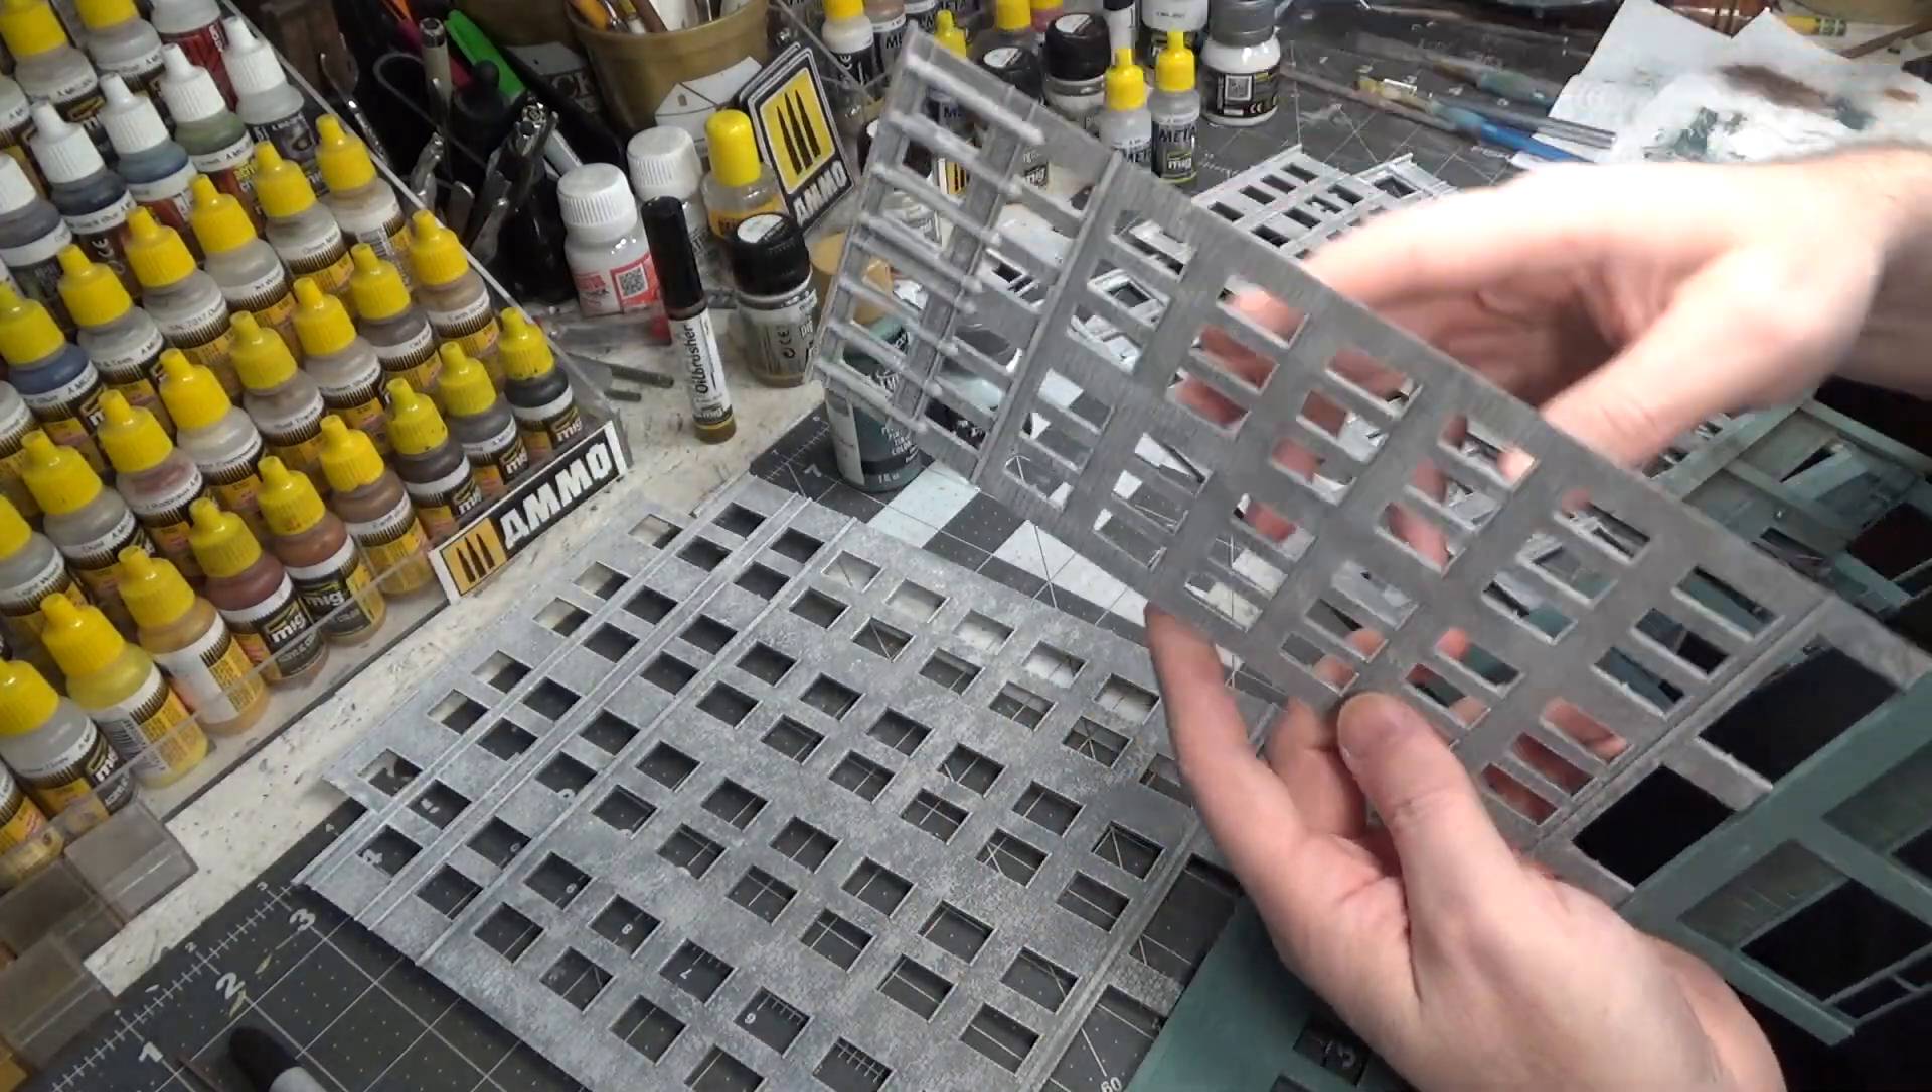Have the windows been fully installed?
No.